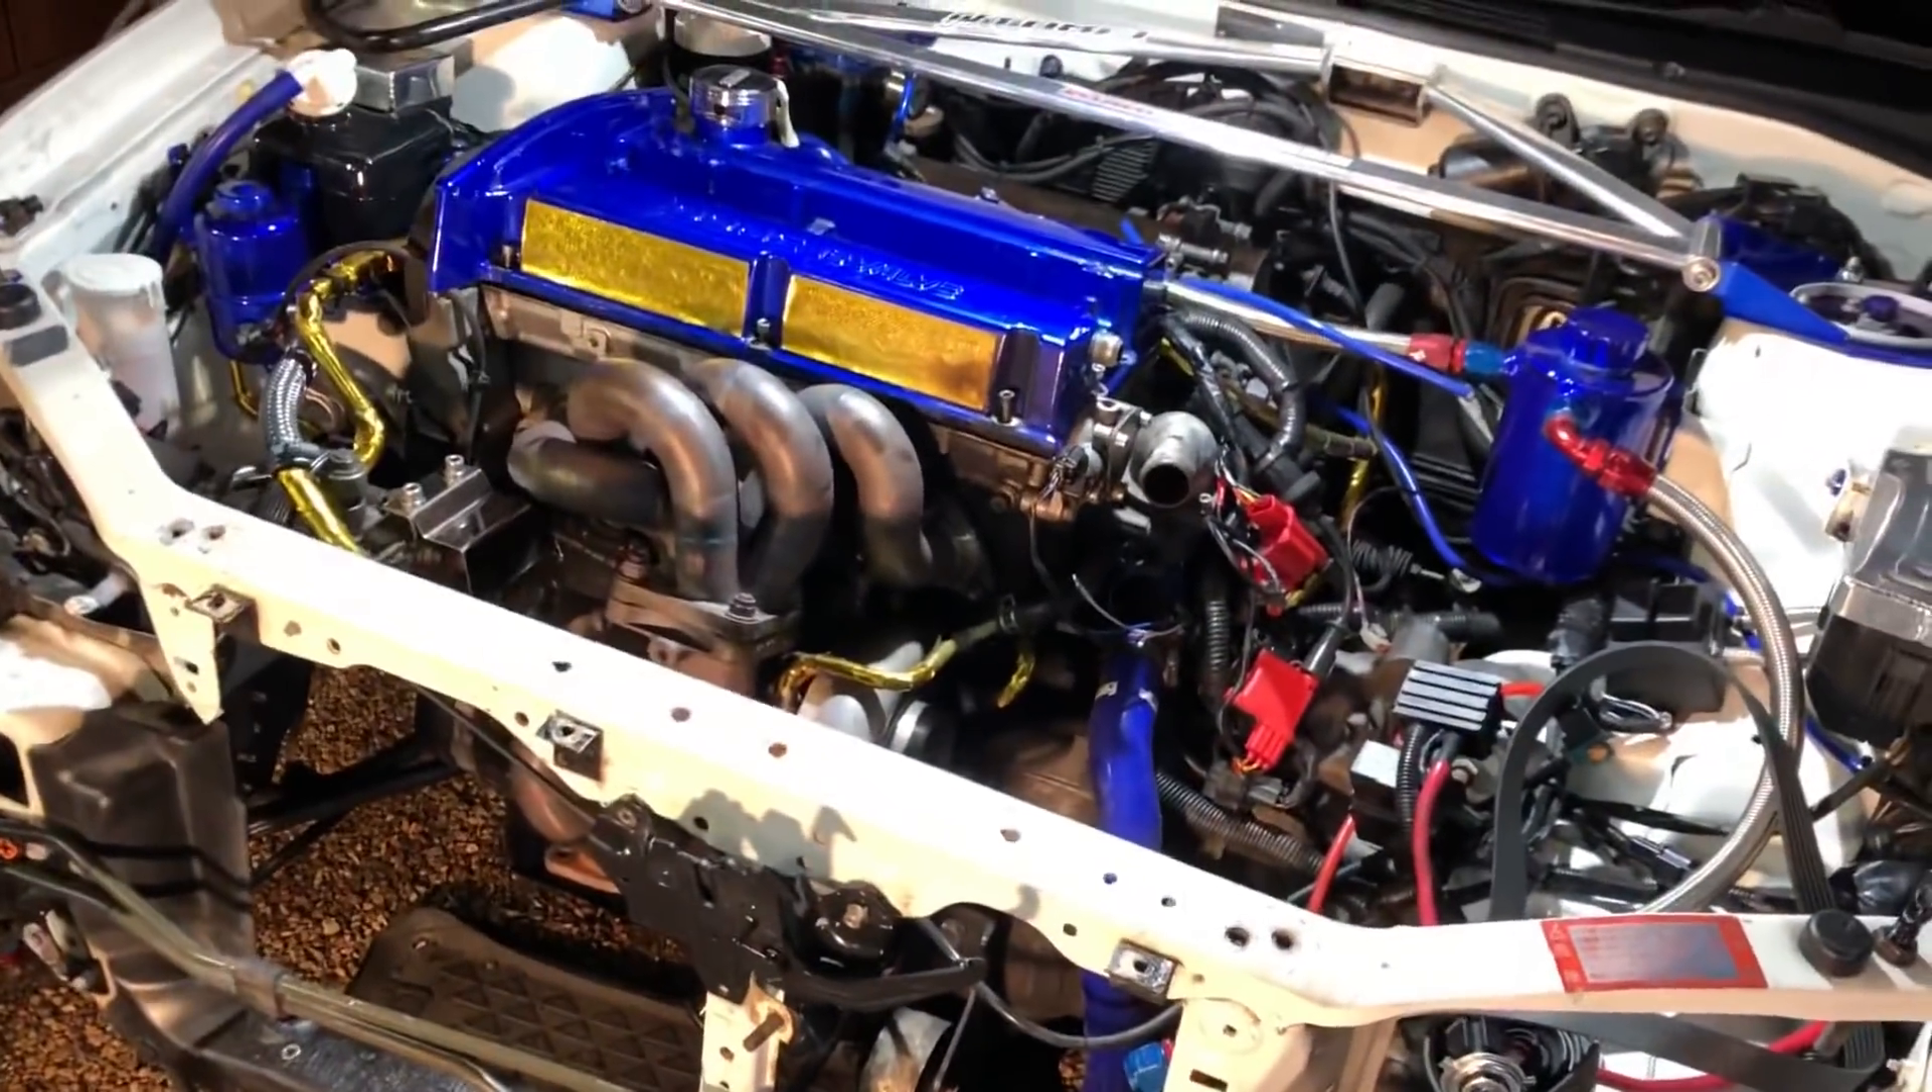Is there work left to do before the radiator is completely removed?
No.